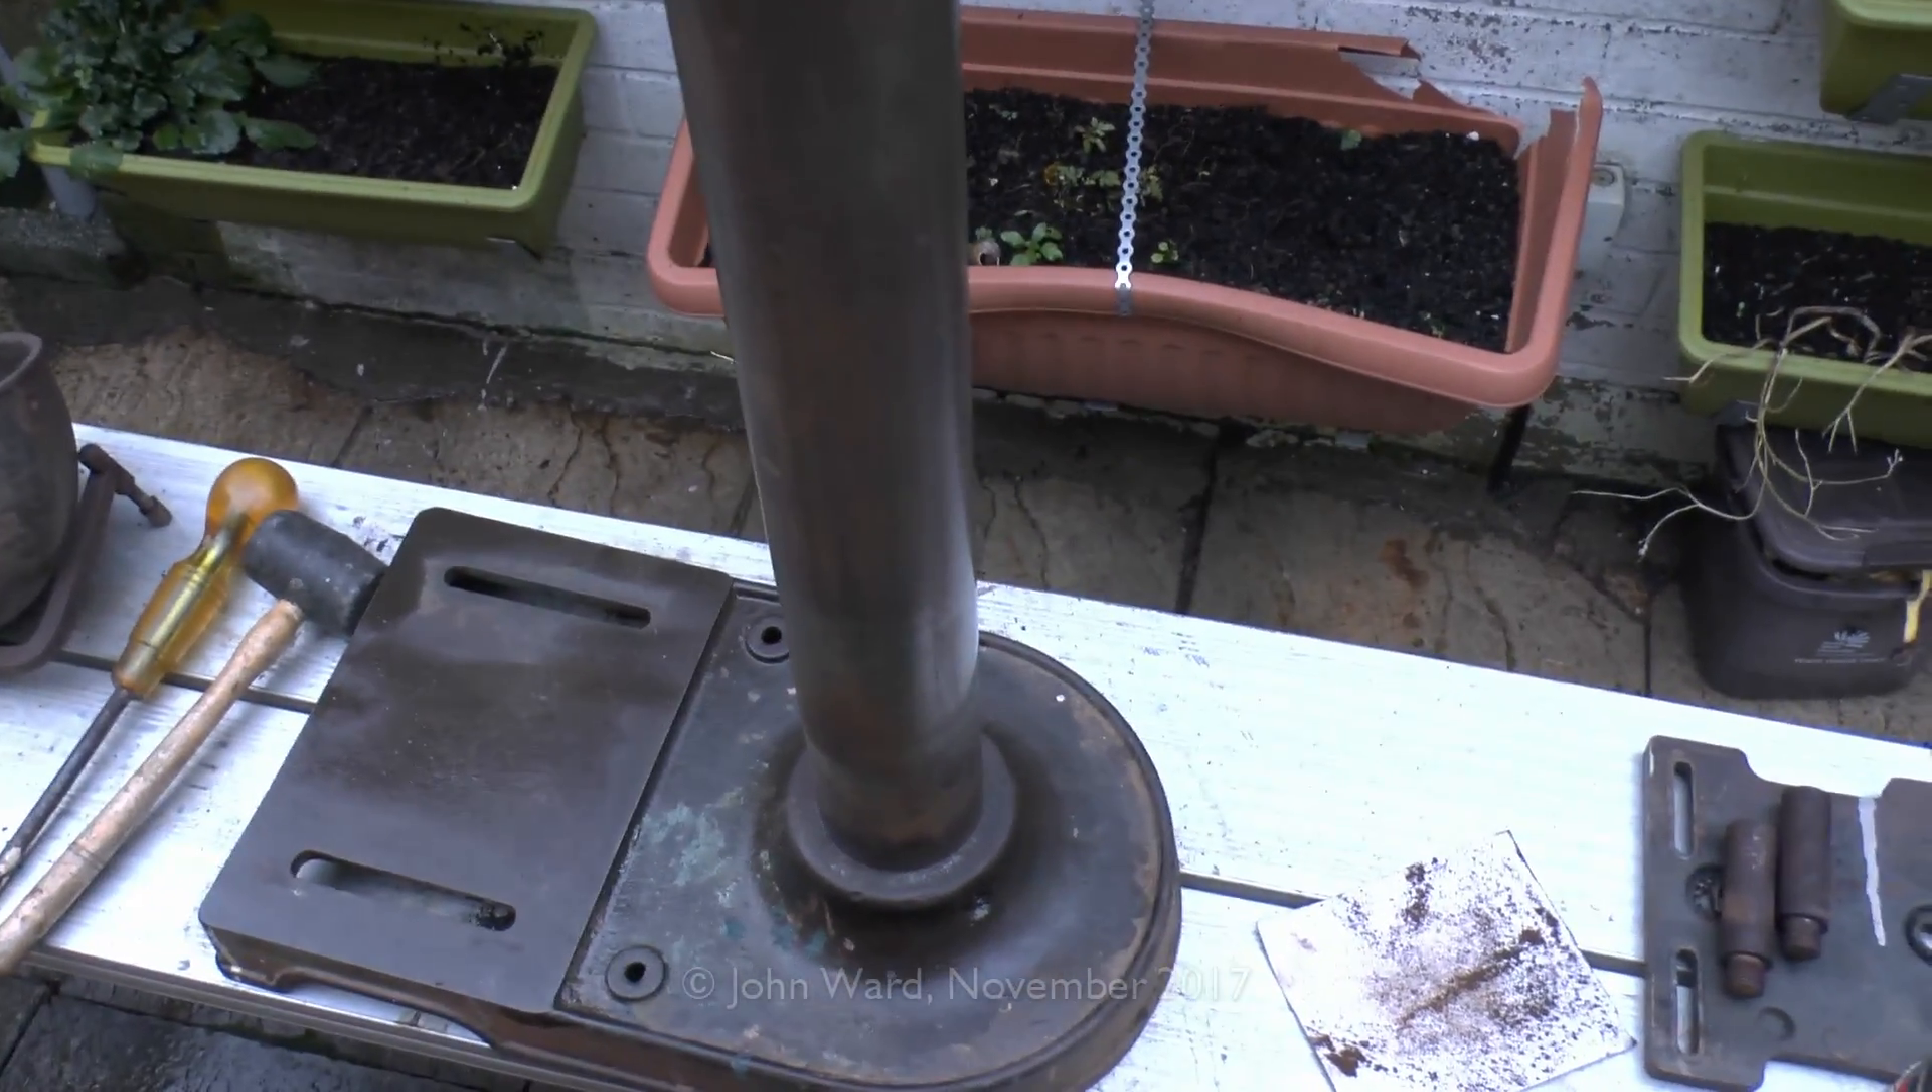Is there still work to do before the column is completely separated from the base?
Yes.